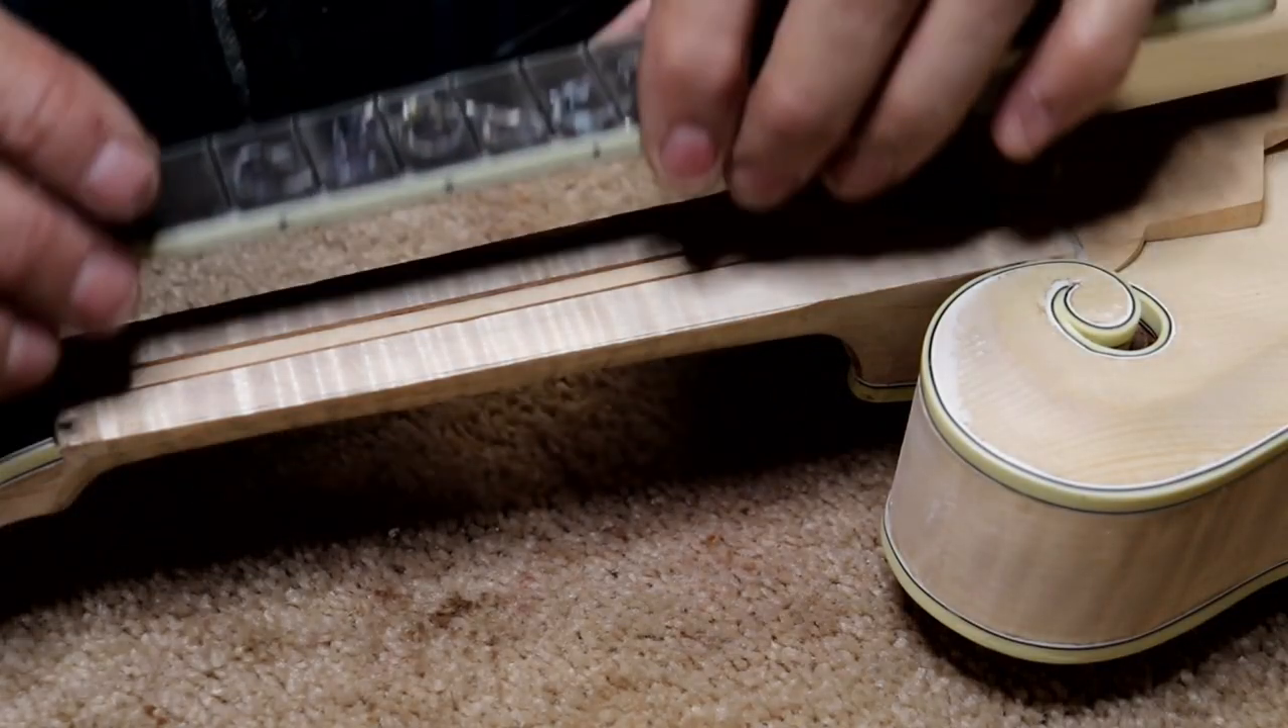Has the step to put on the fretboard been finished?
No.